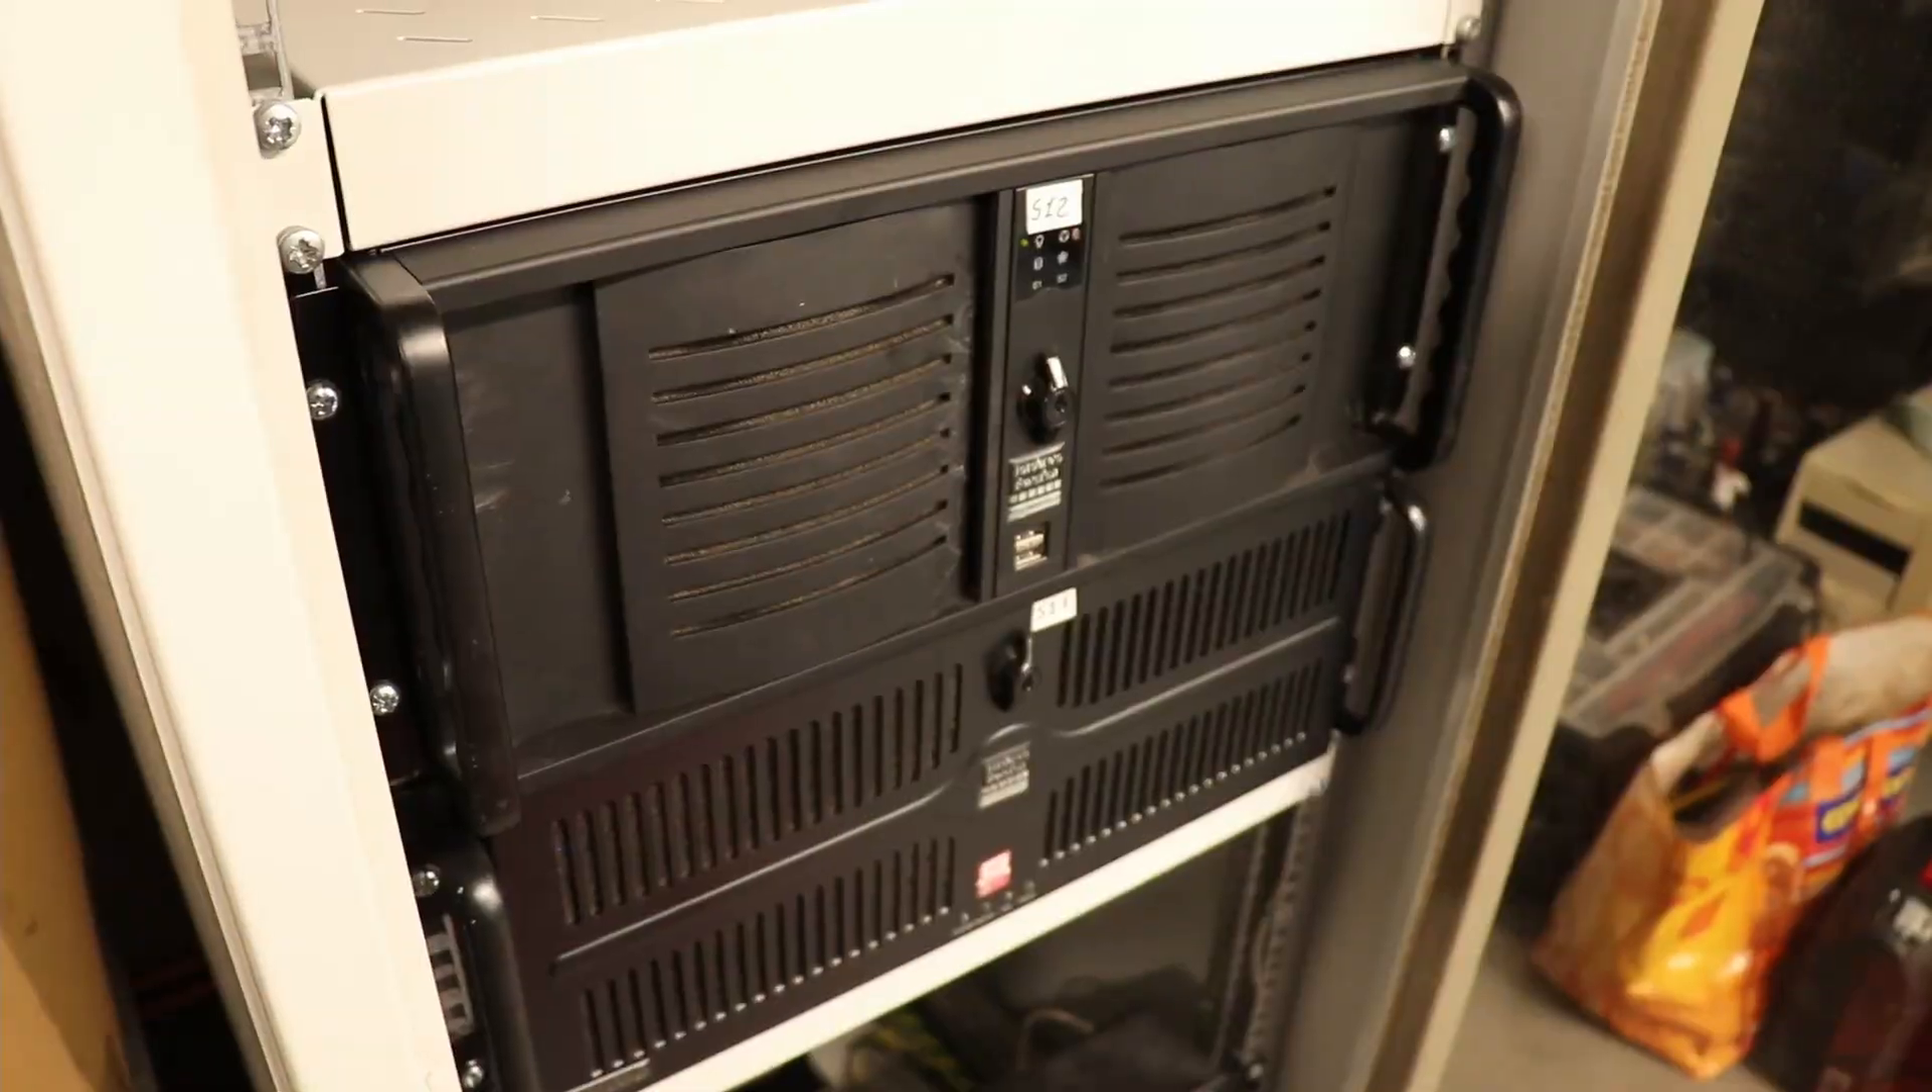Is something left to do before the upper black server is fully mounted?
No.